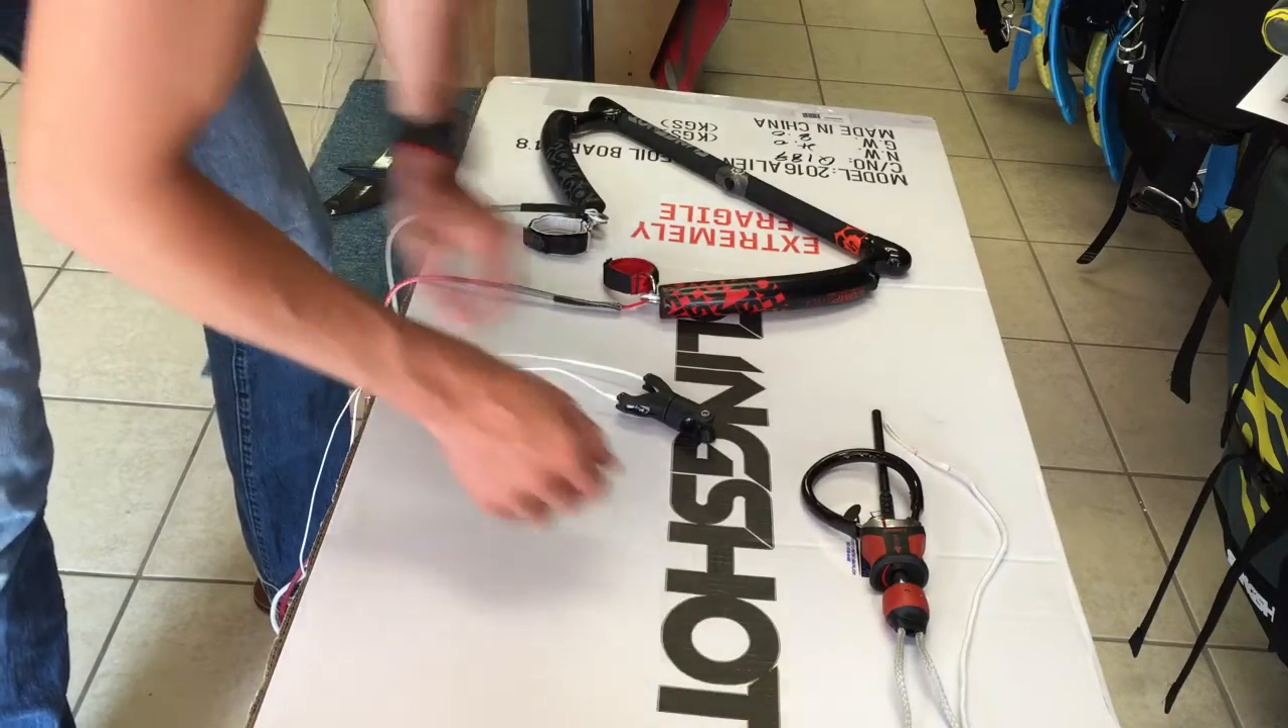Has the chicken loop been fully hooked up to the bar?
No.